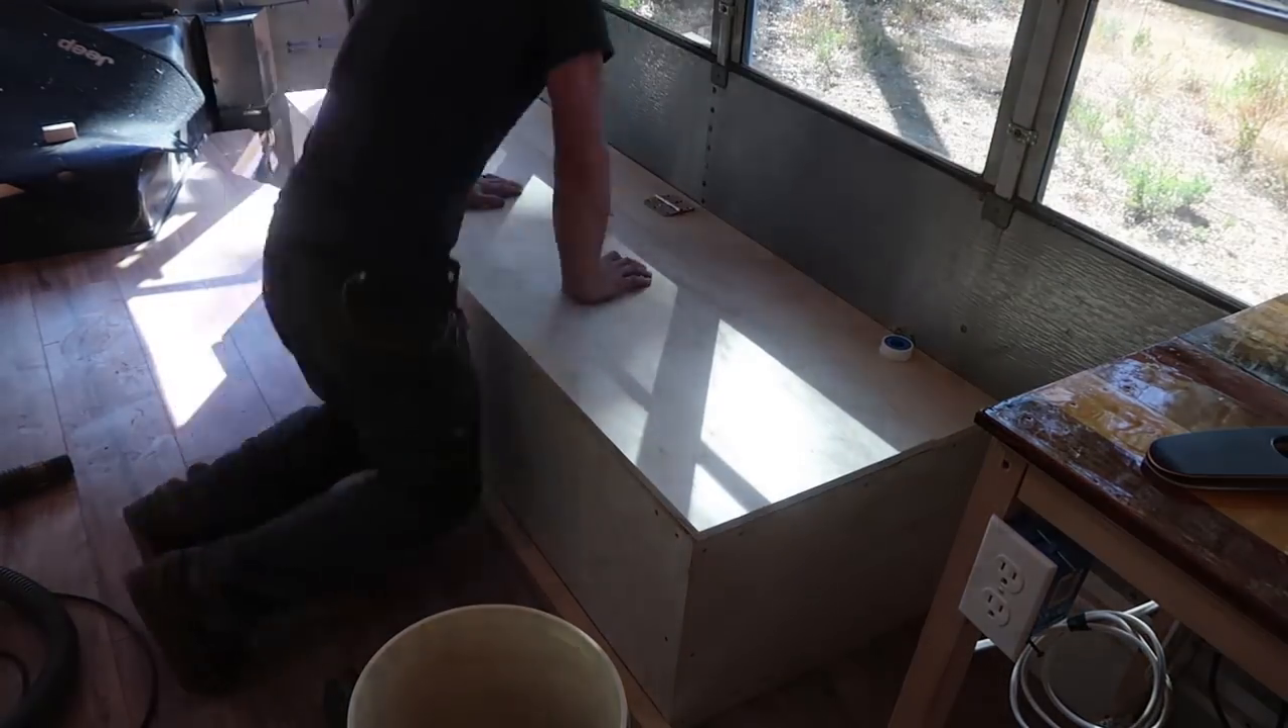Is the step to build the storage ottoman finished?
No.